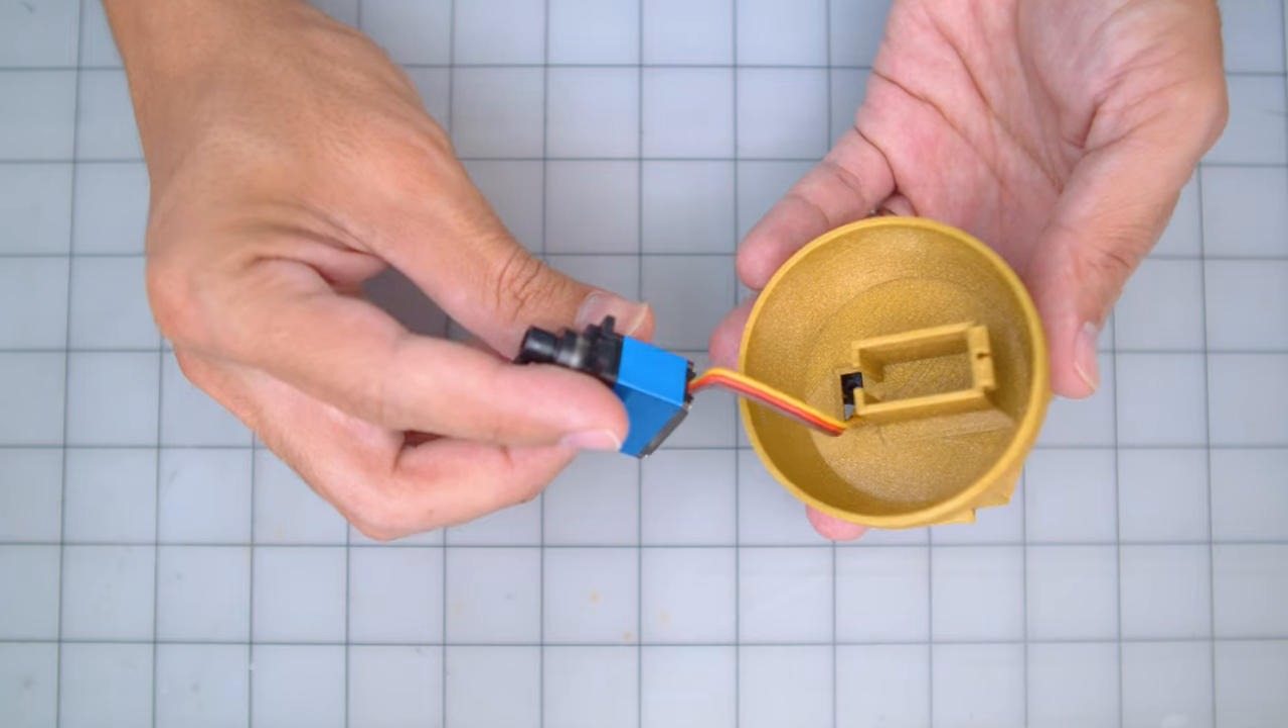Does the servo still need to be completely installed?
Yes.